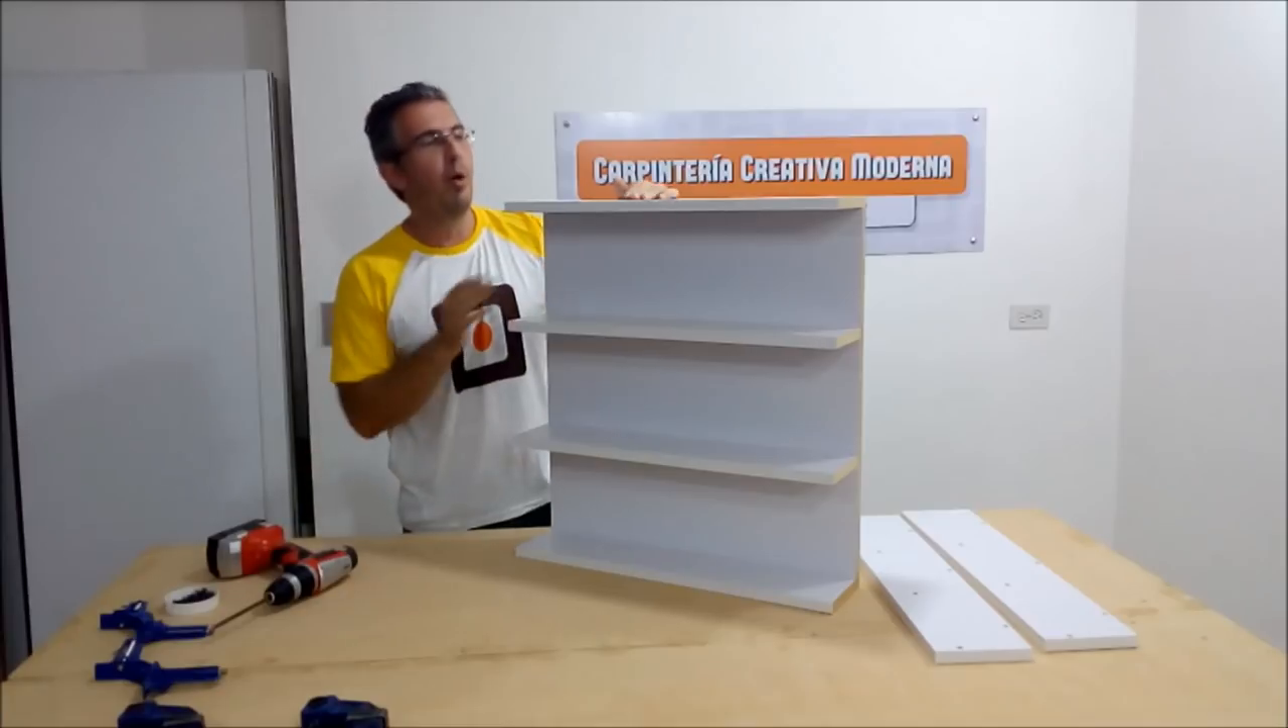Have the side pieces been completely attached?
No.